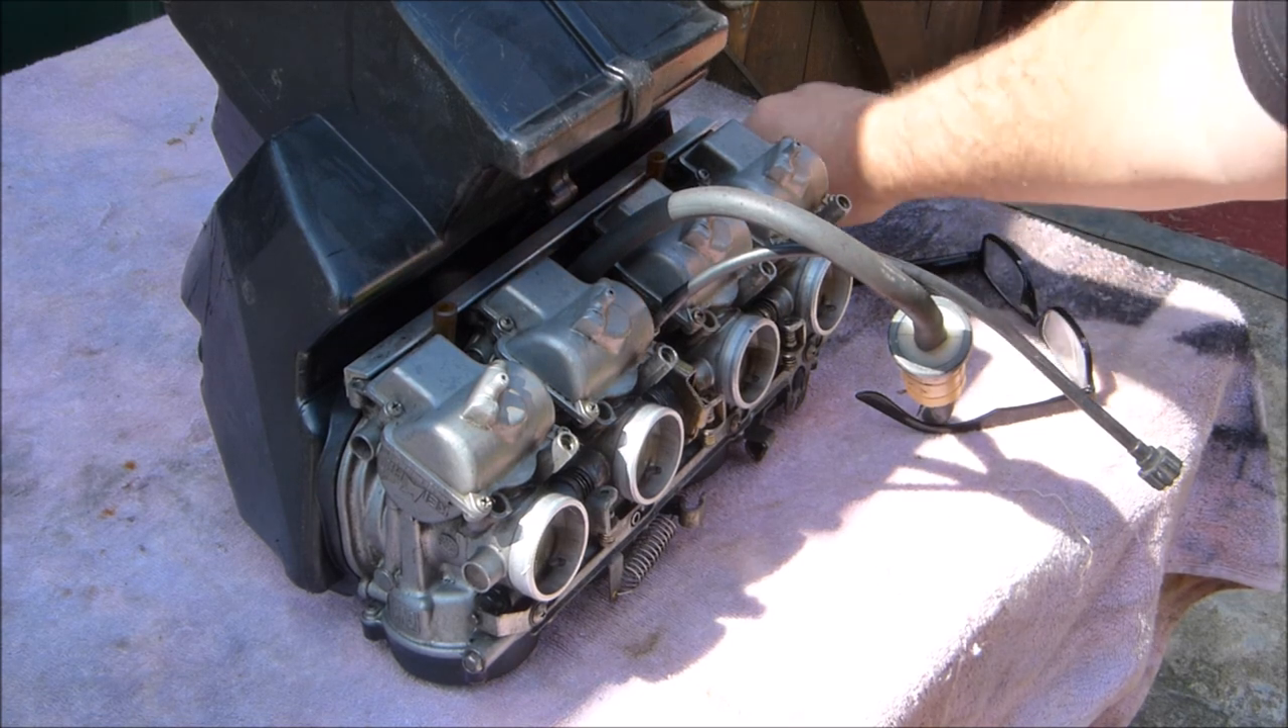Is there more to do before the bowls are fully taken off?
Yes.